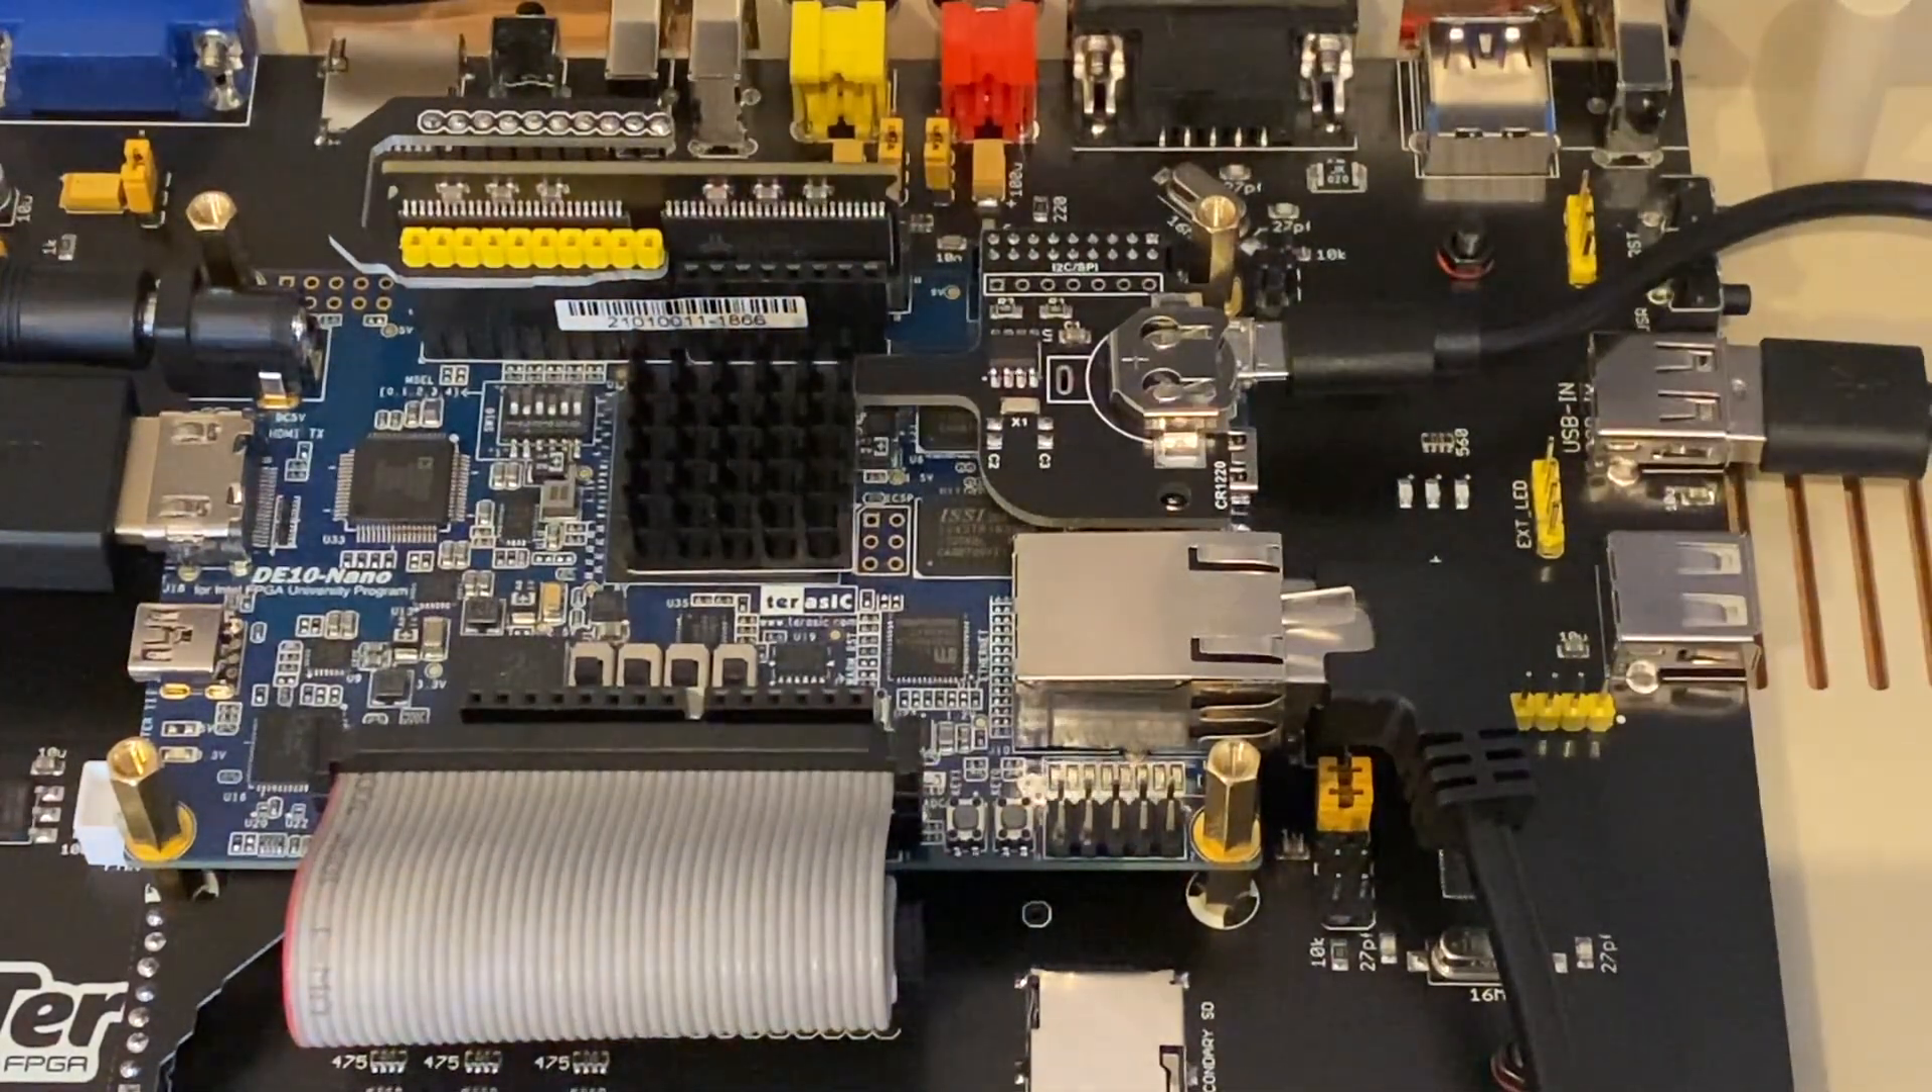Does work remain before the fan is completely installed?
Yes.